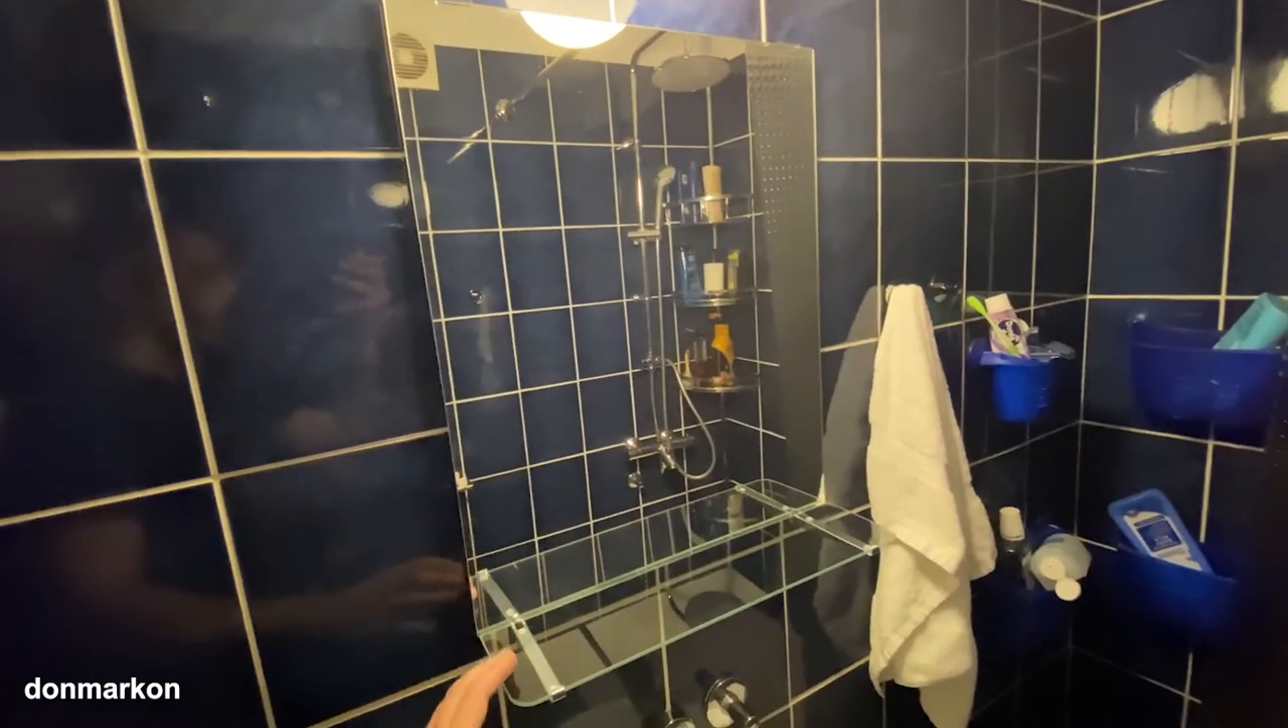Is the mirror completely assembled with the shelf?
Yes.